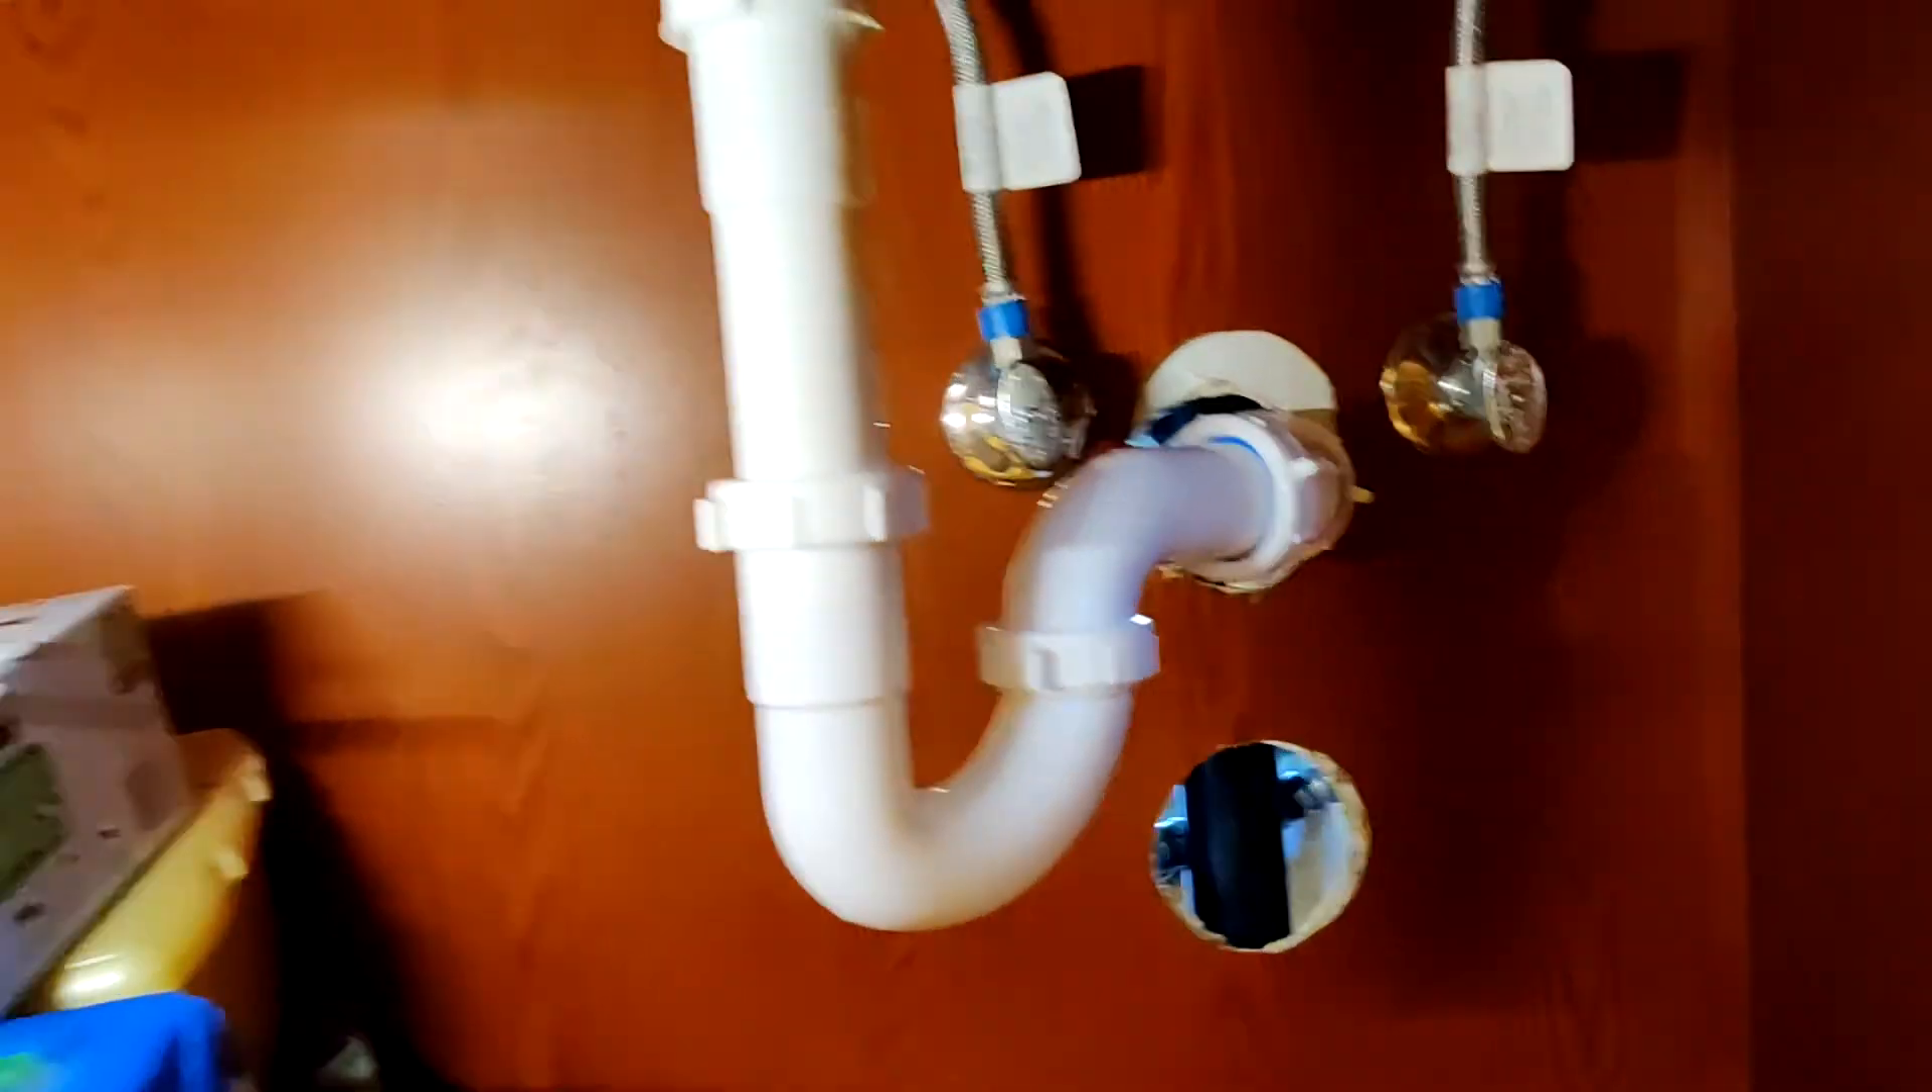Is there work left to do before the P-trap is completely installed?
No.